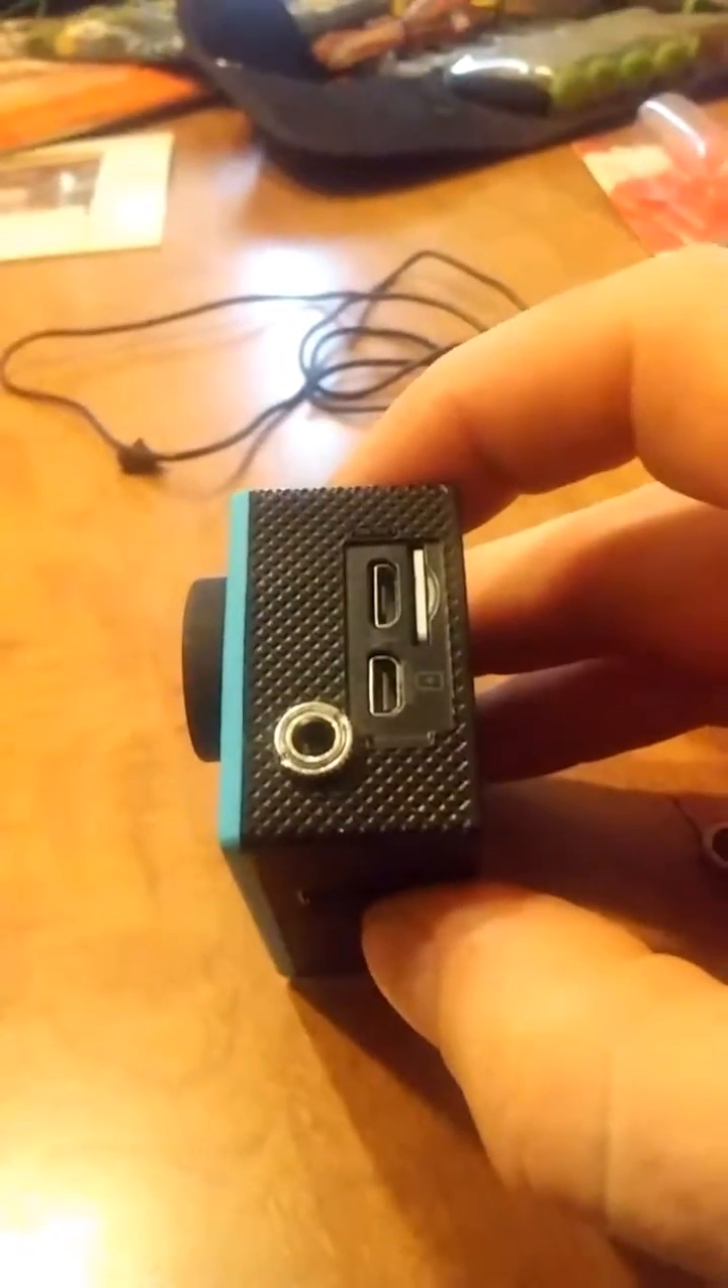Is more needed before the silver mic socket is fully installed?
No.